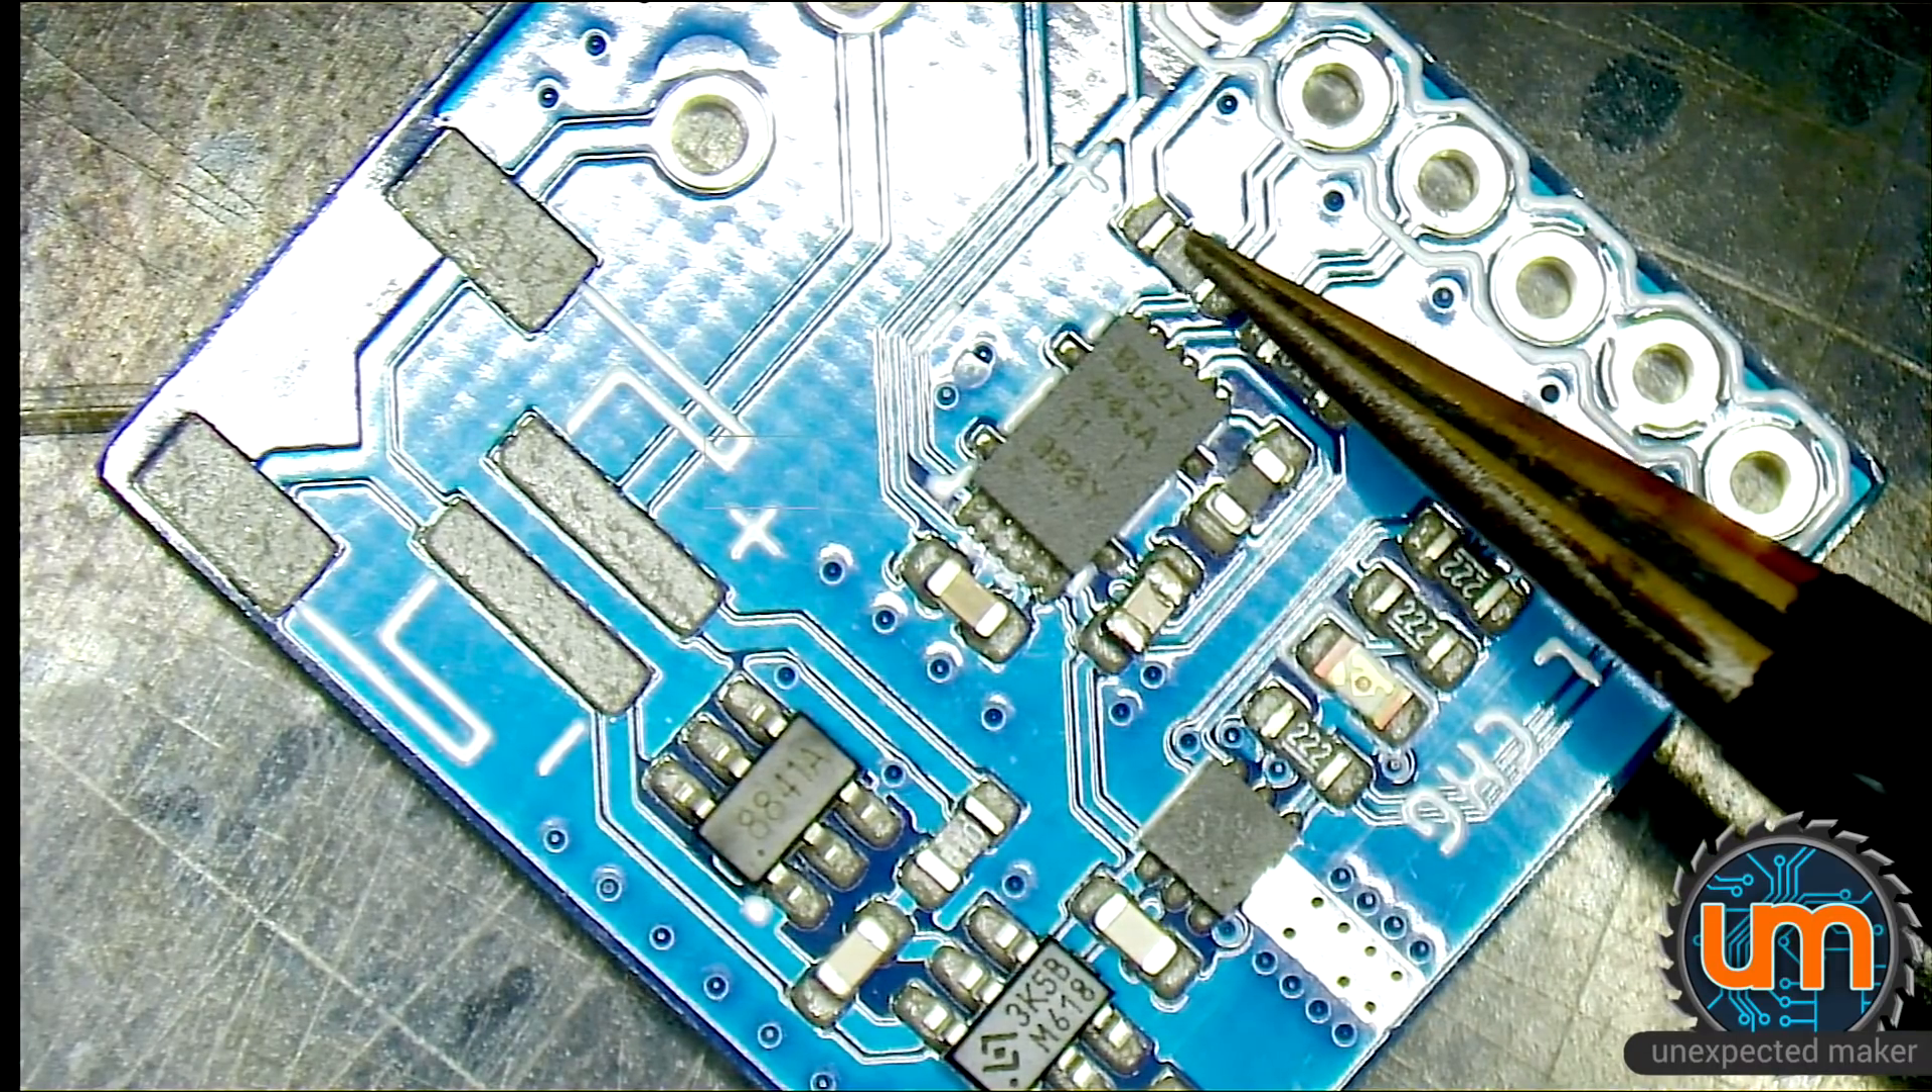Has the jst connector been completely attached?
No.